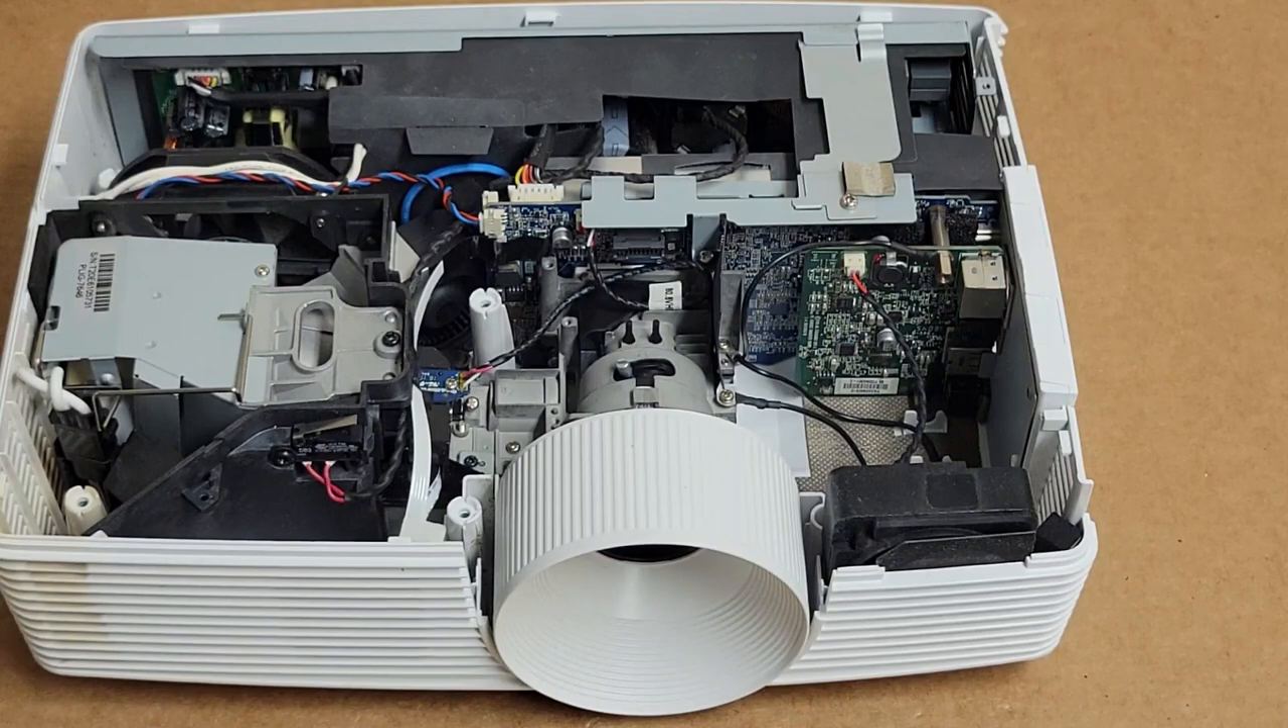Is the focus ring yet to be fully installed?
No.